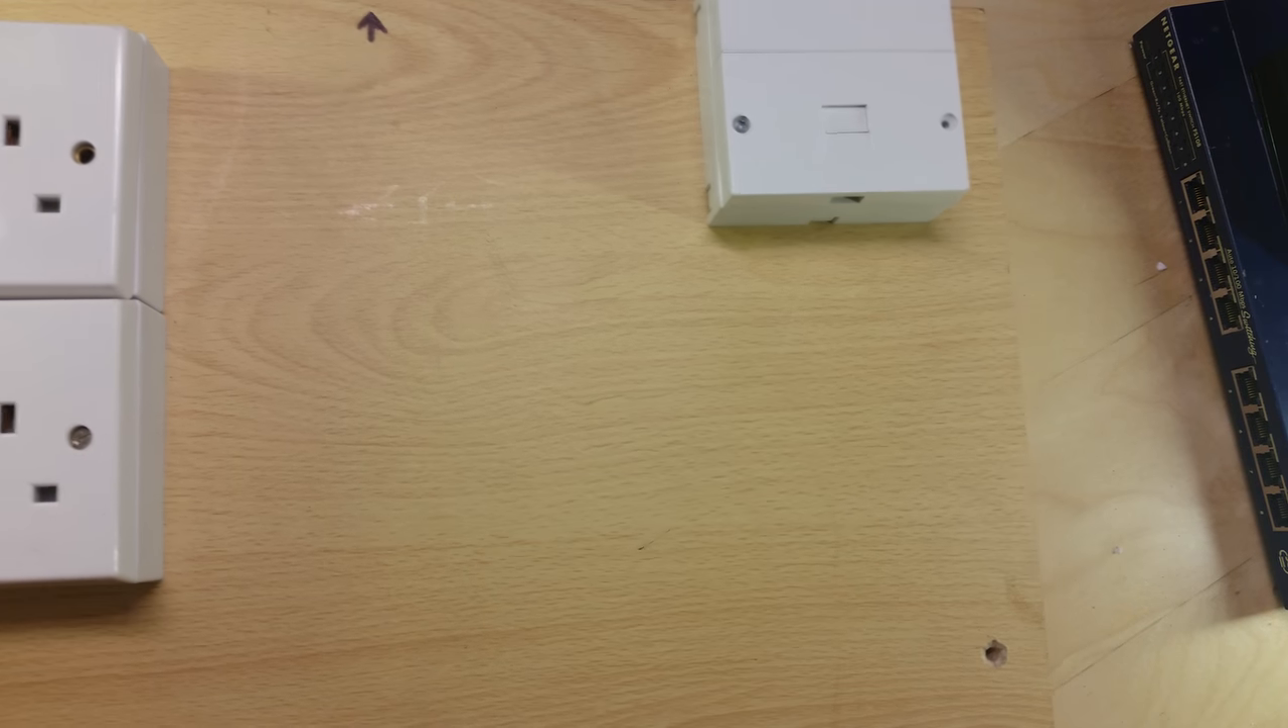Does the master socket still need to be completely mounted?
No.